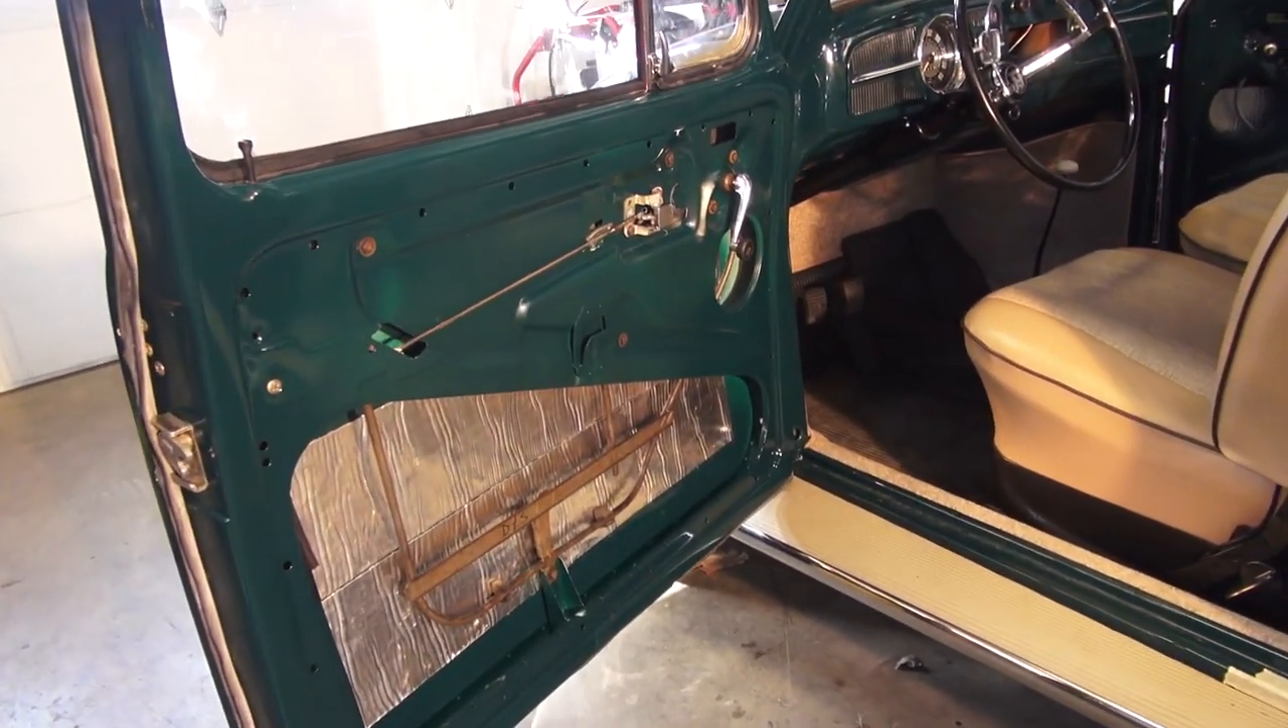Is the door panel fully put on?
No.